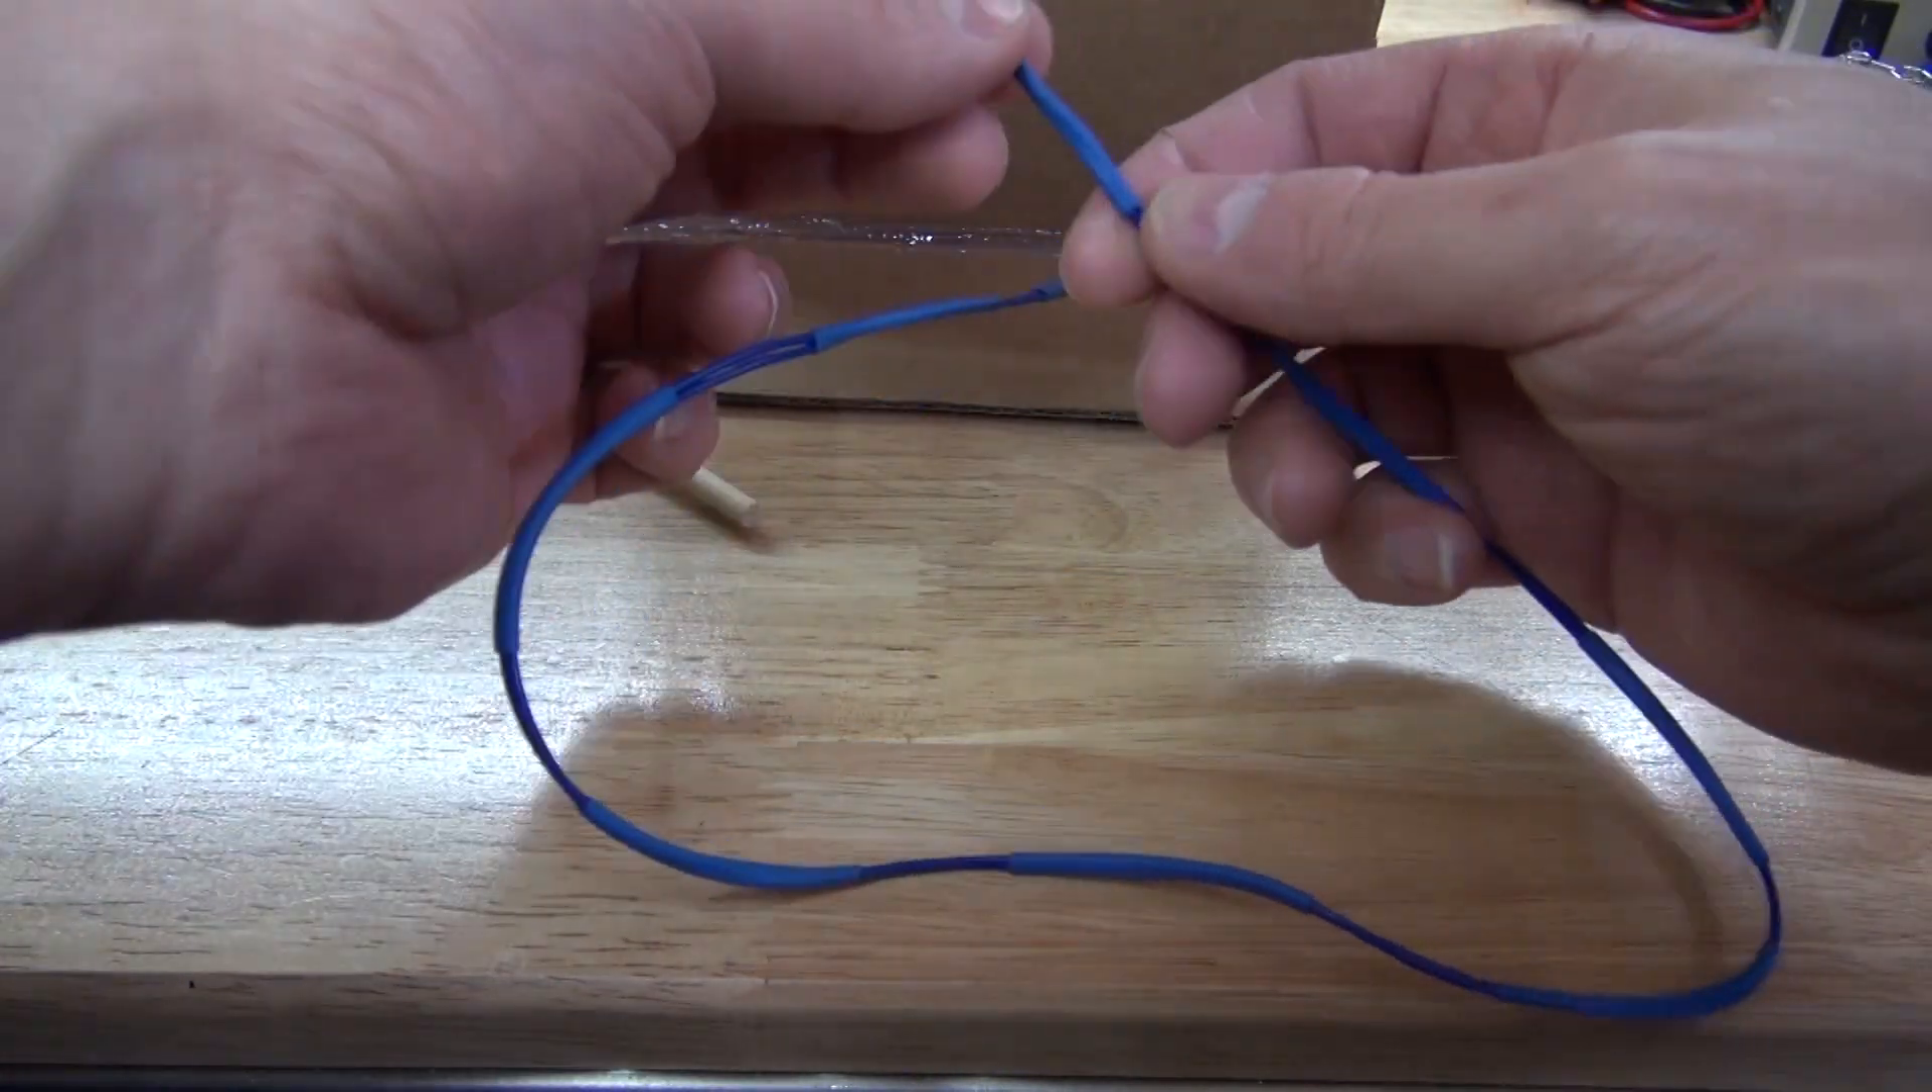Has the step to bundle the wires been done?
Yes.